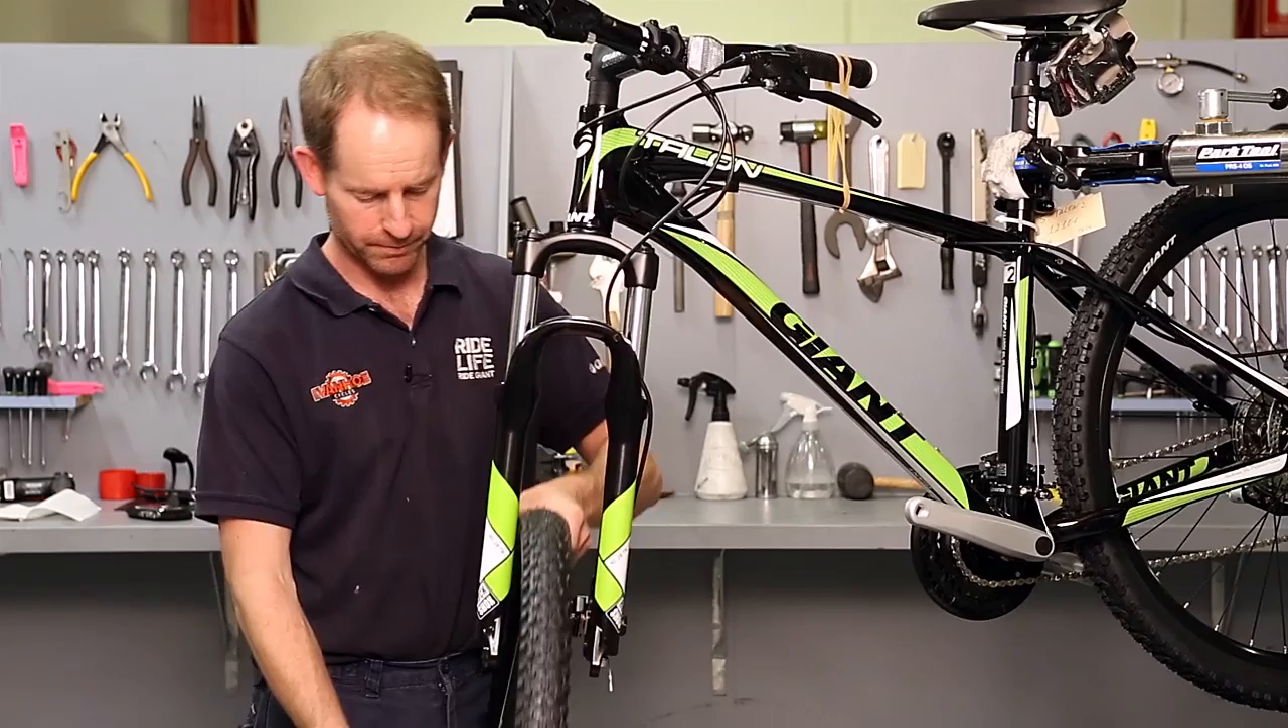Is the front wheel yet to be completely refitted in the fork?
Yes.